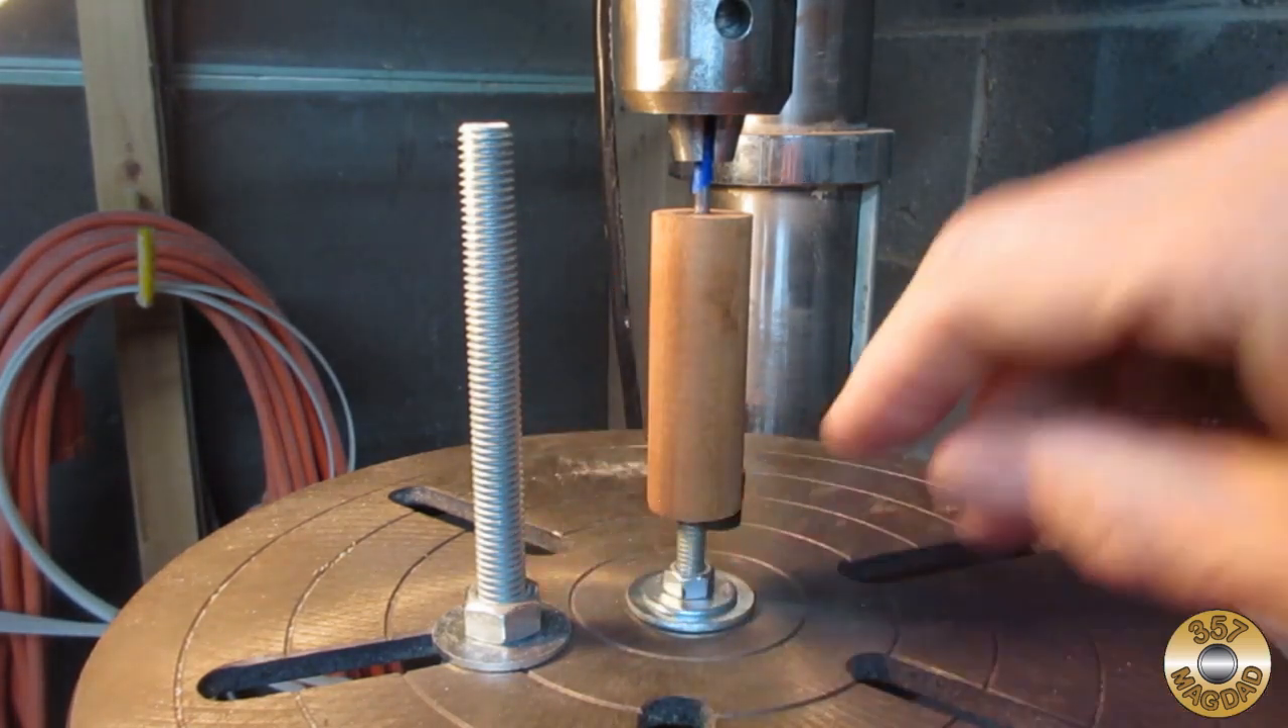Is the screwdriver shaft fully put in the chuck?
Yes.